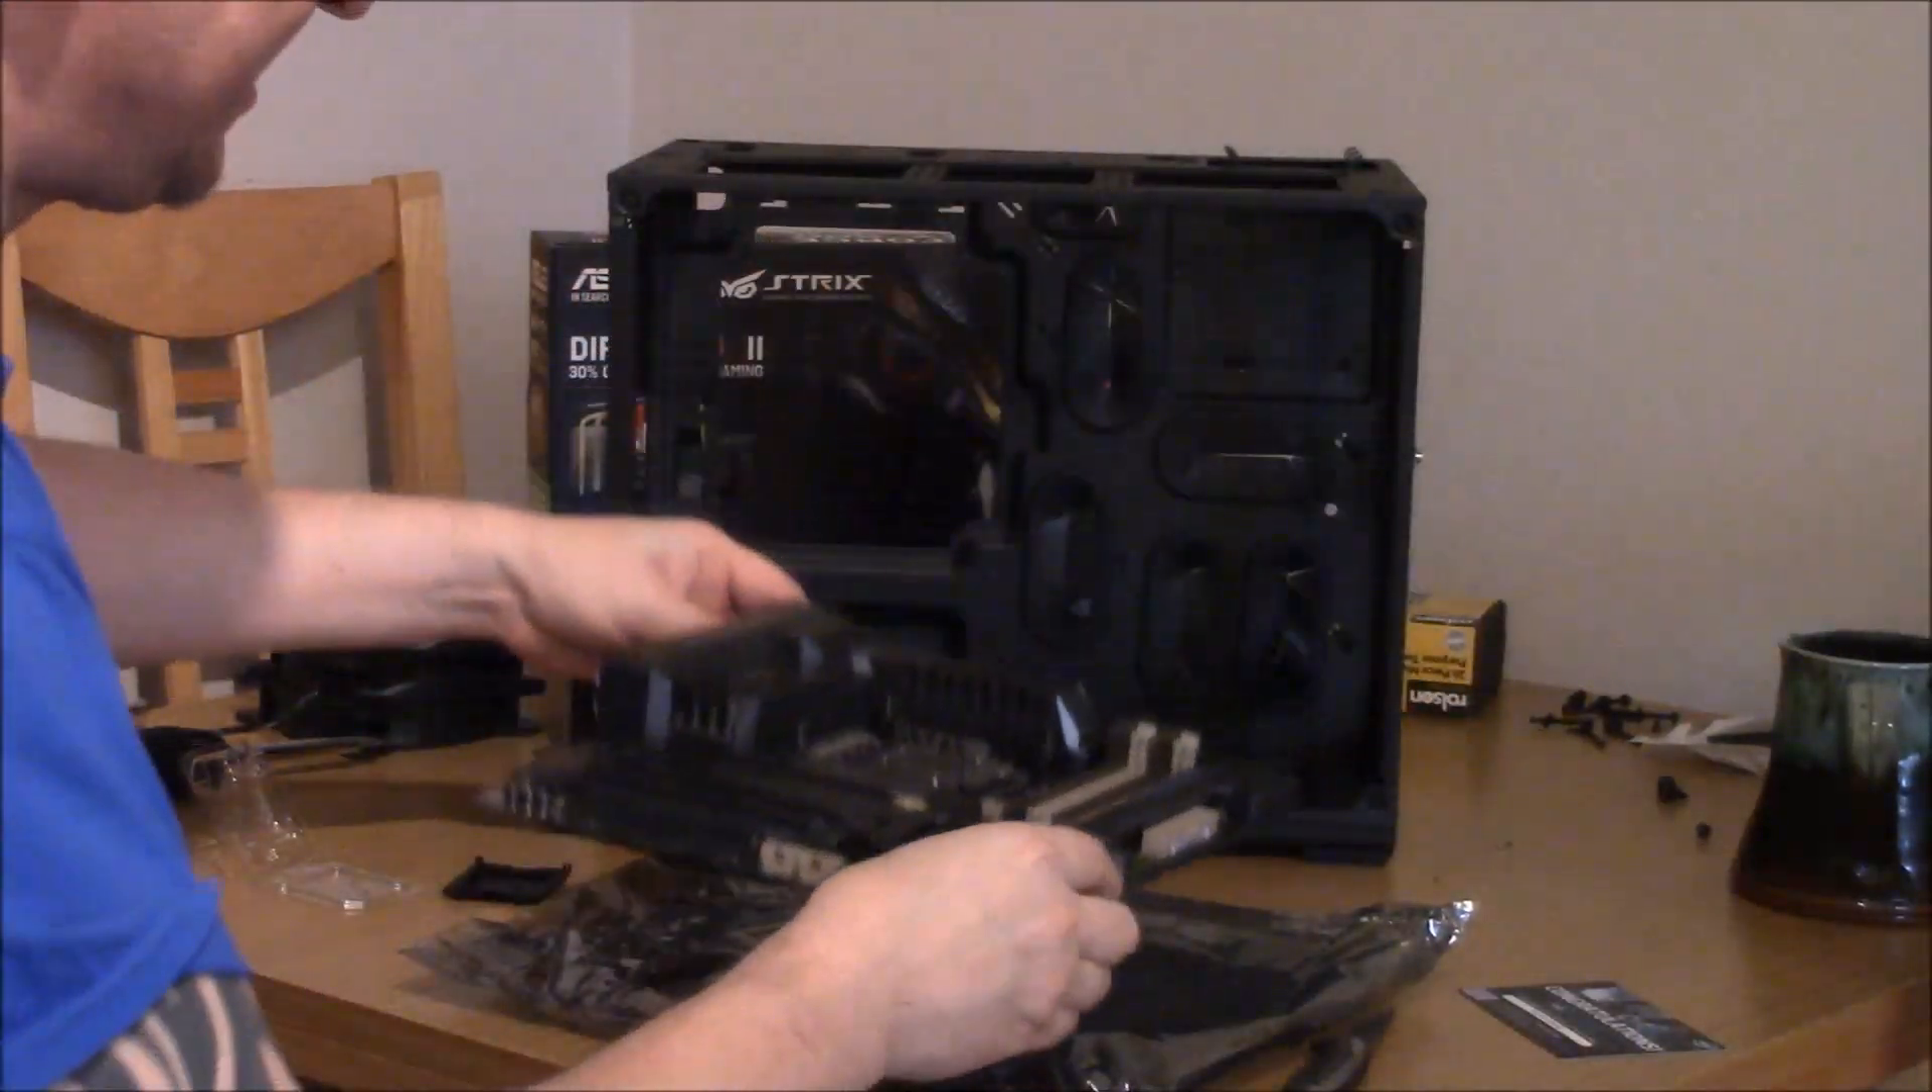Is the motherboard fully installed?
No.